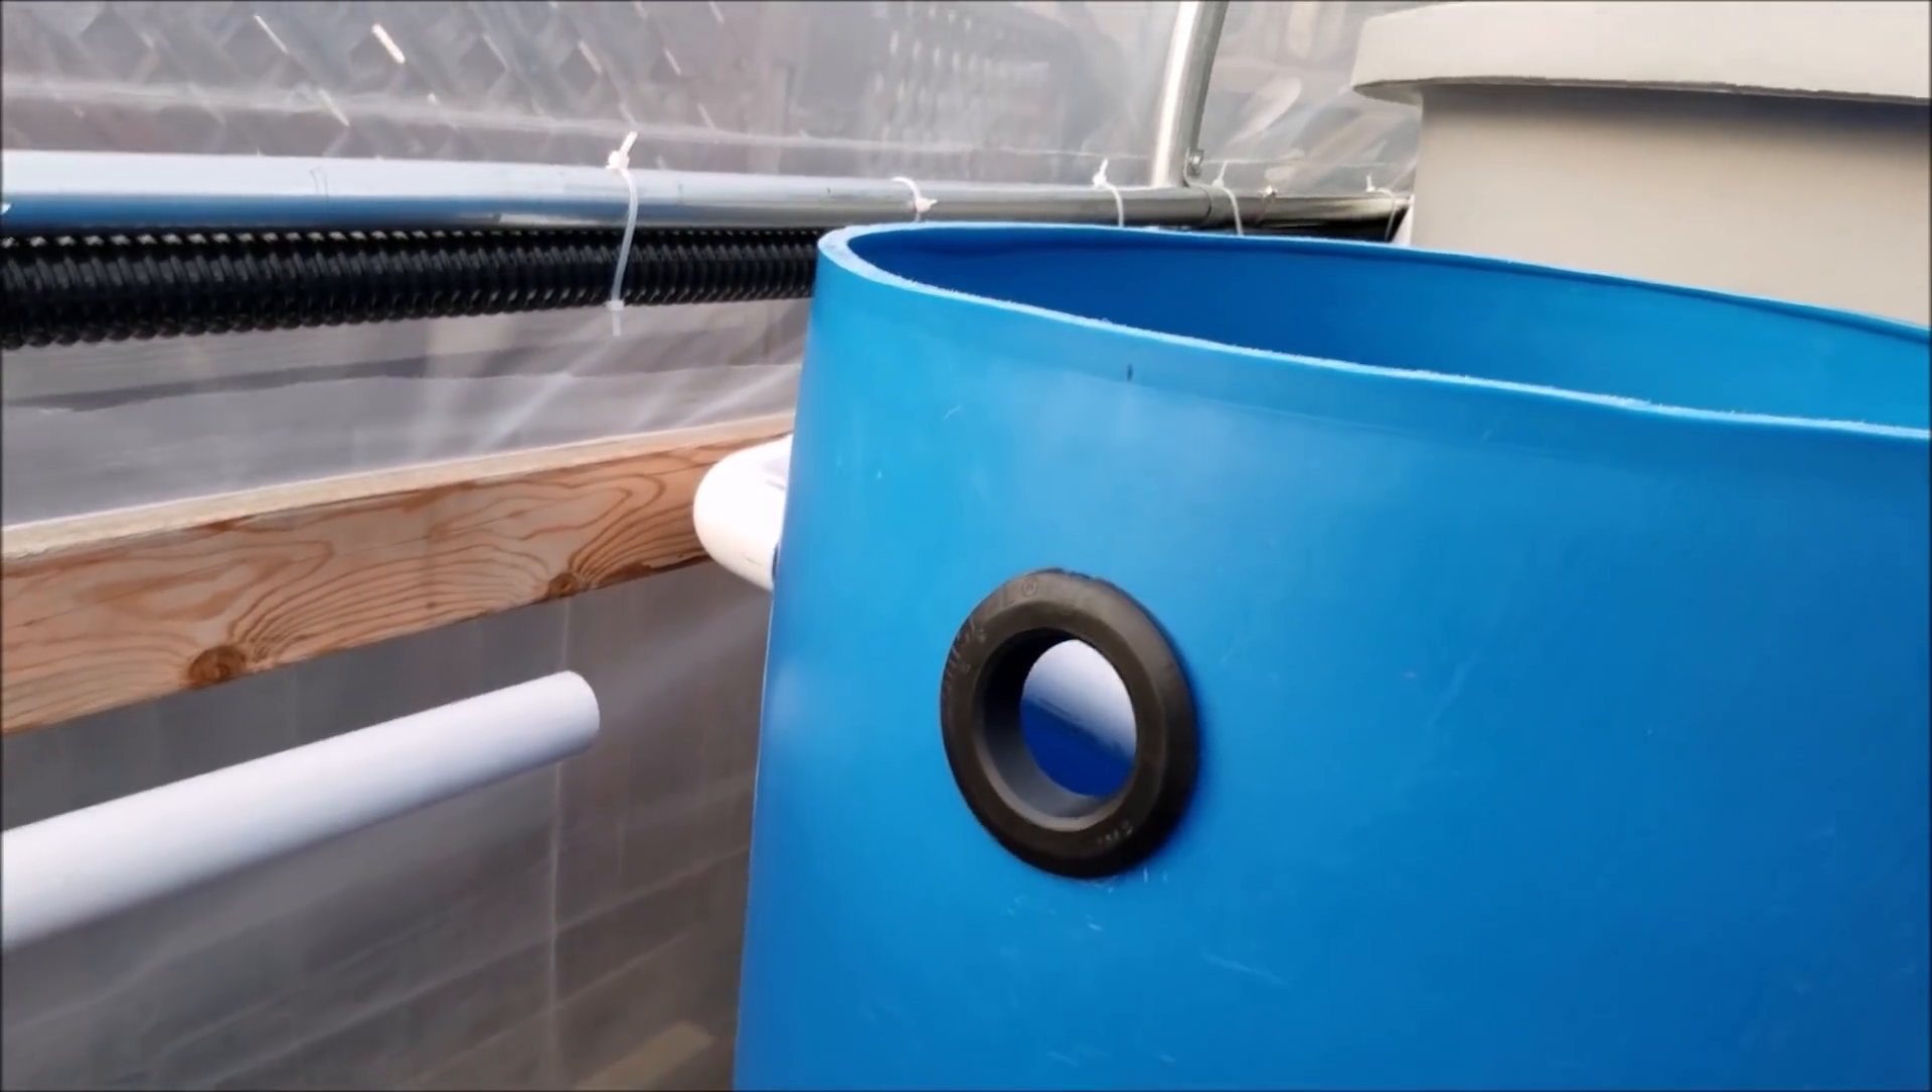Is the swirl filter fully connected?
No.